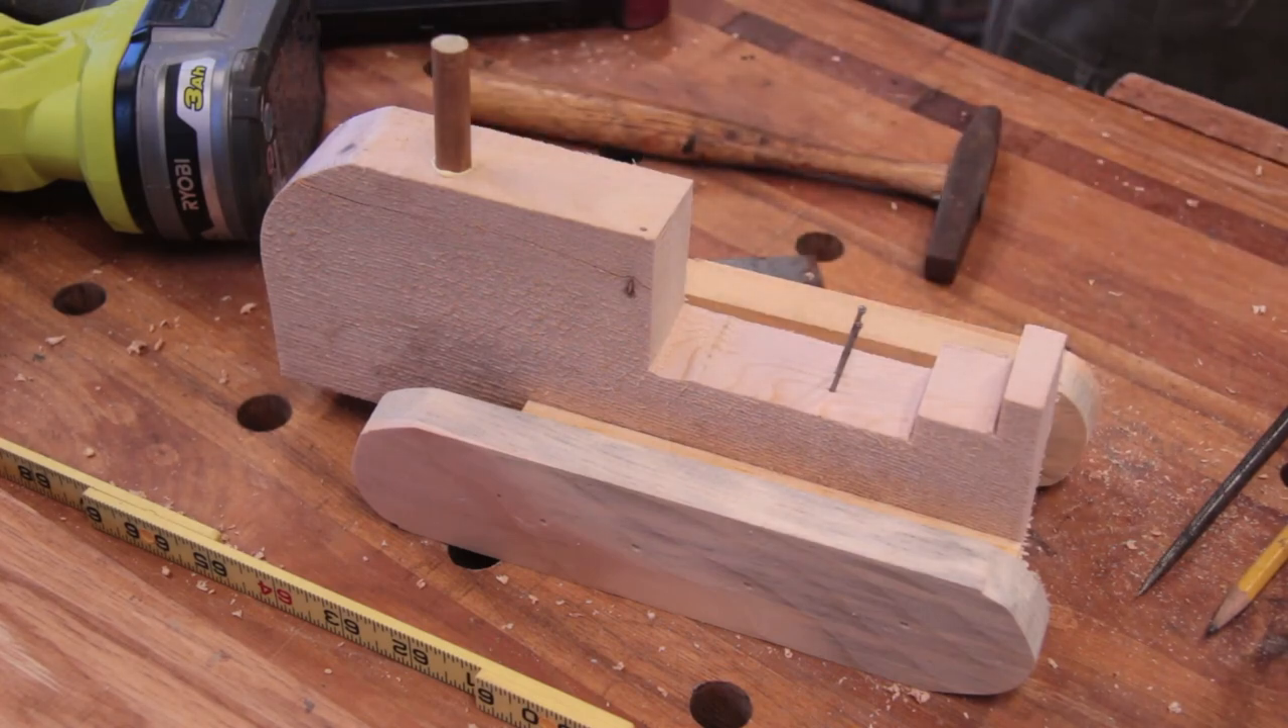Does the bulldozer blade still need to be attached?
Yes.